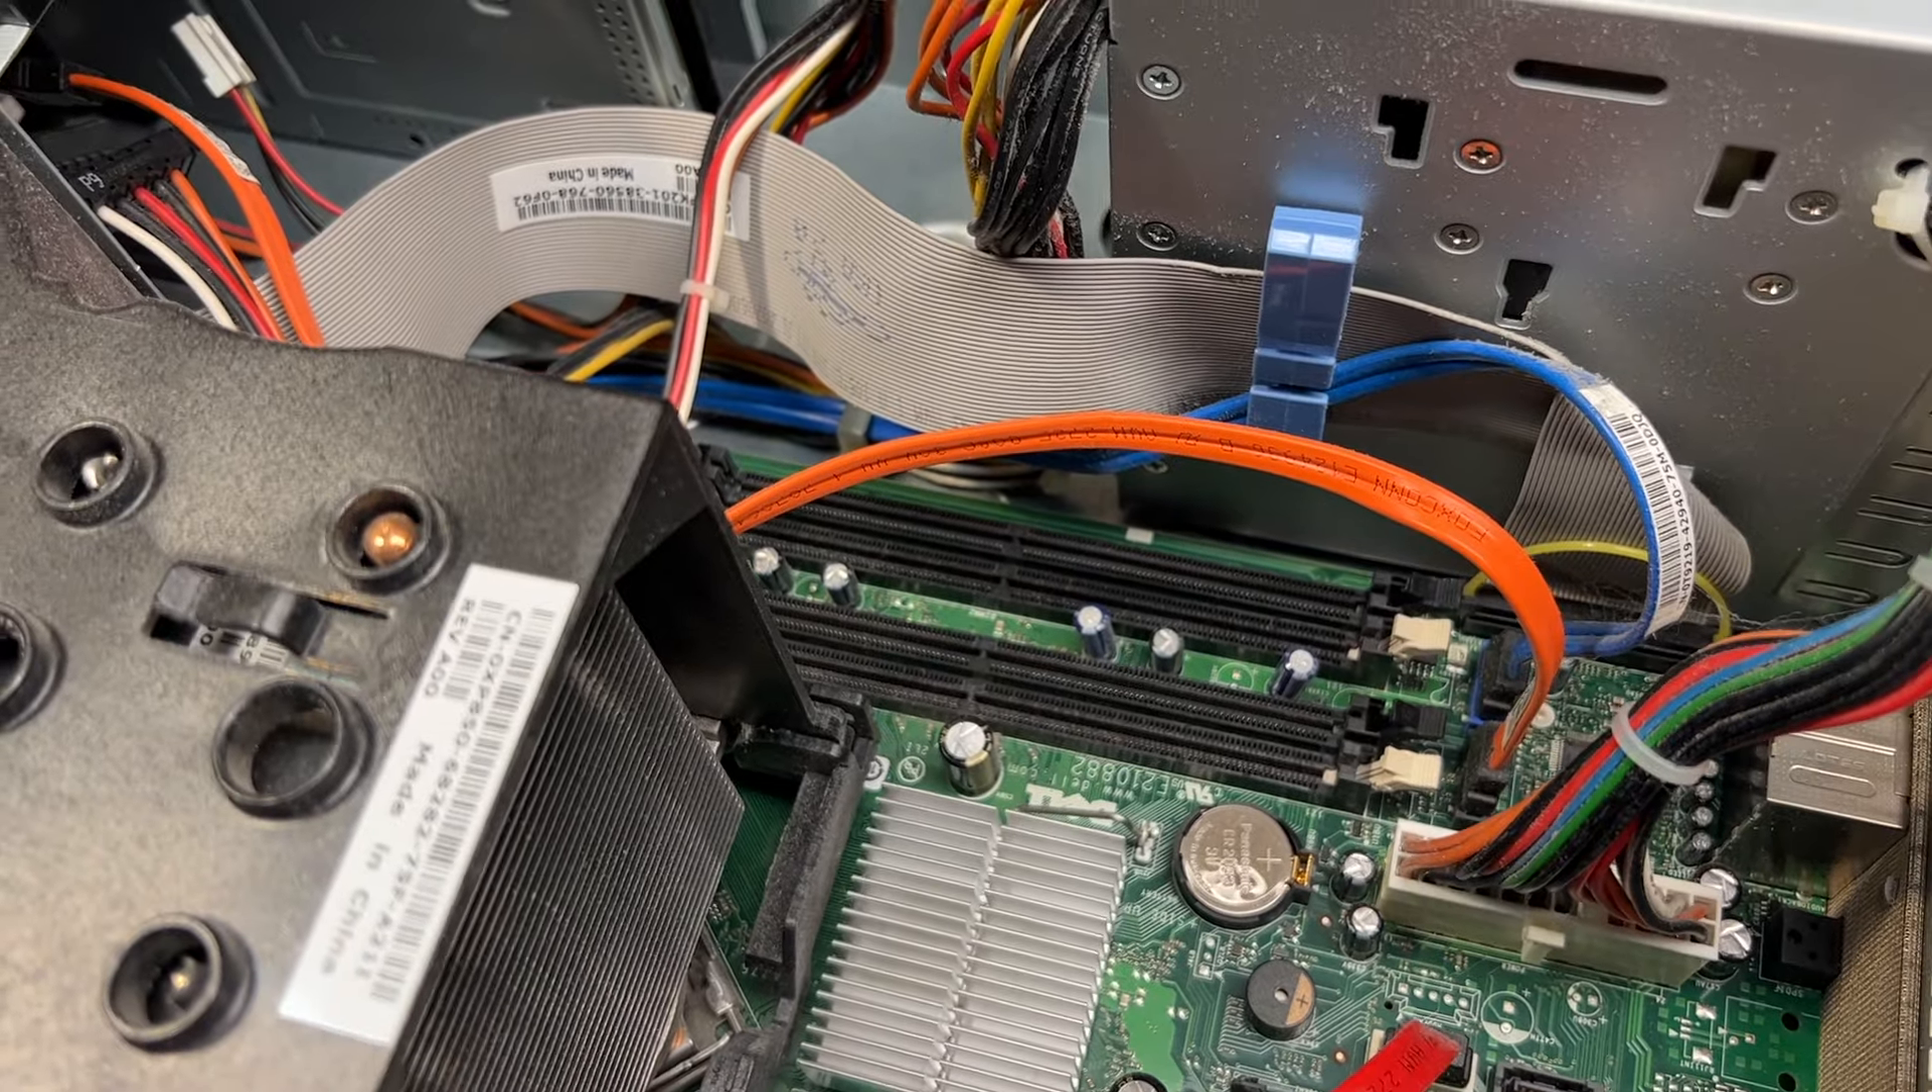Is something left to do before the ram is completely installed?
Yes.